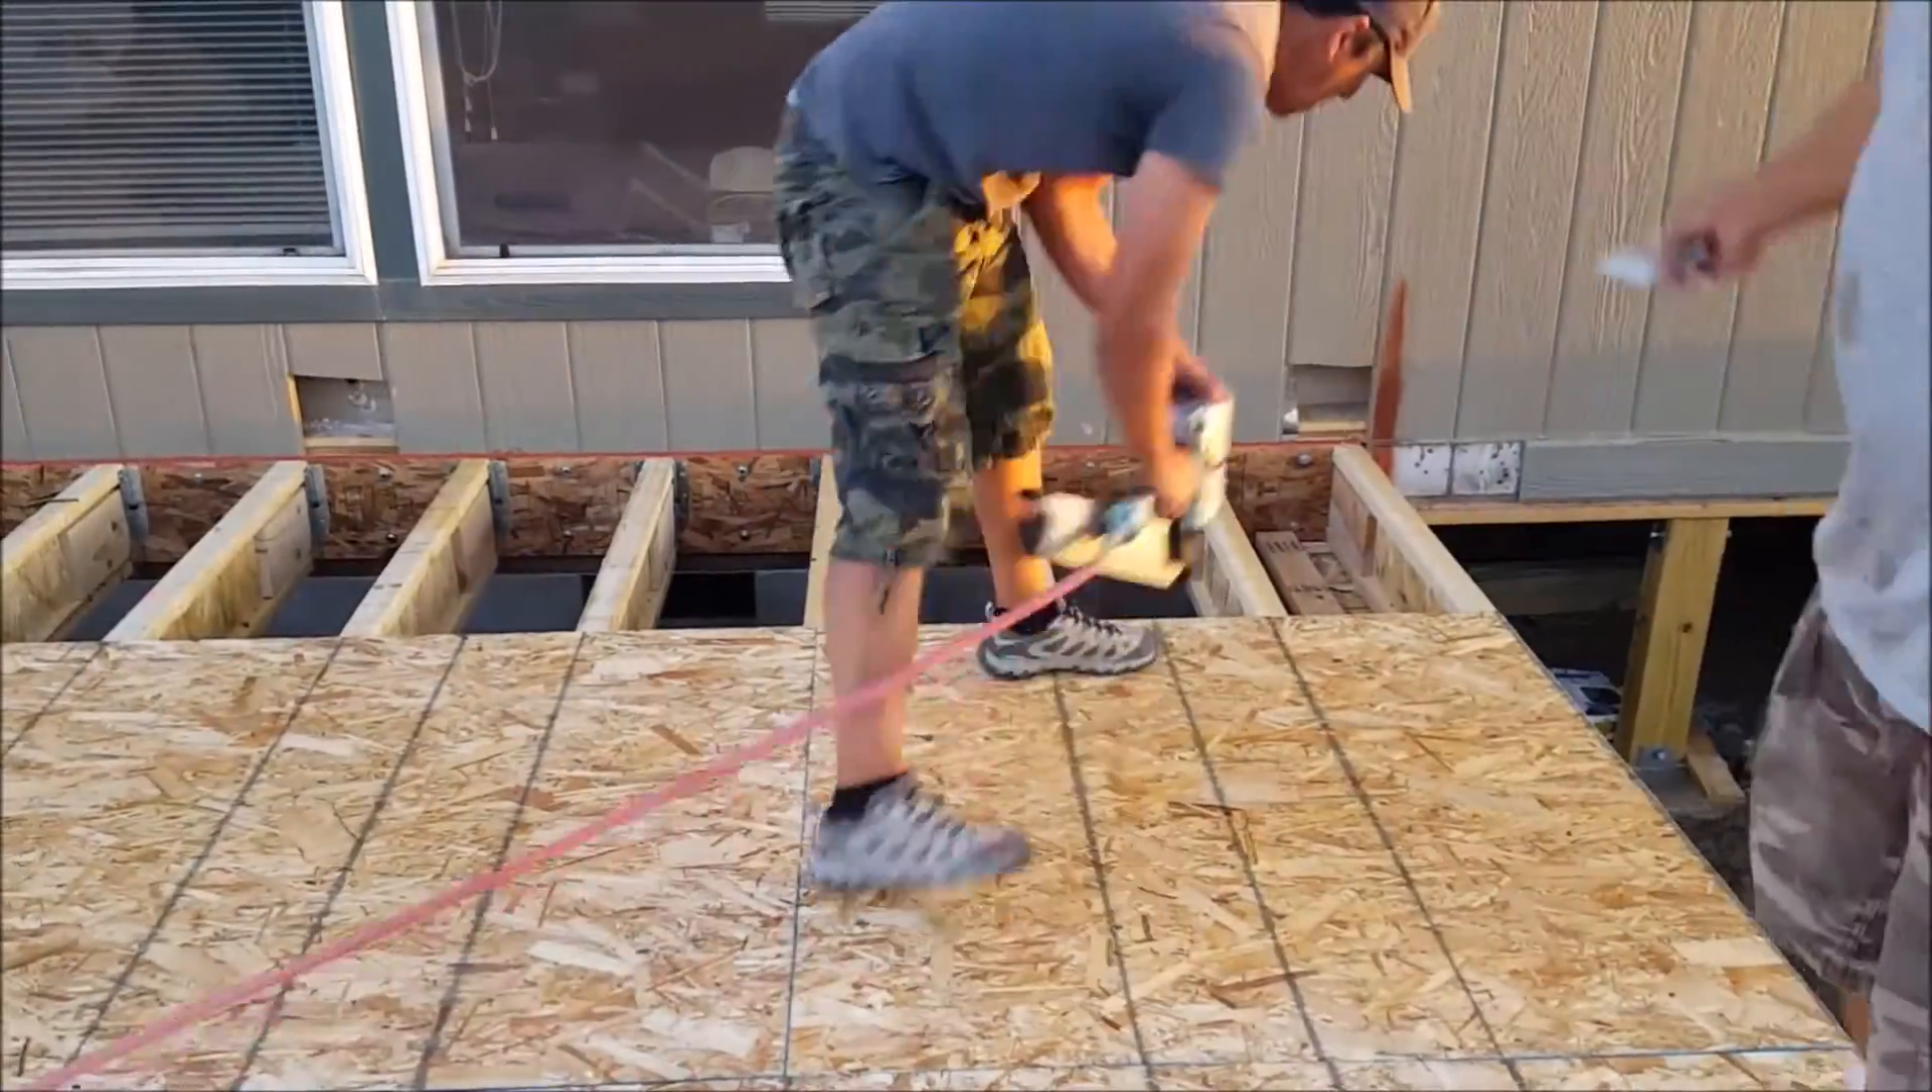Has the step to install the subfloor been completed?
No.